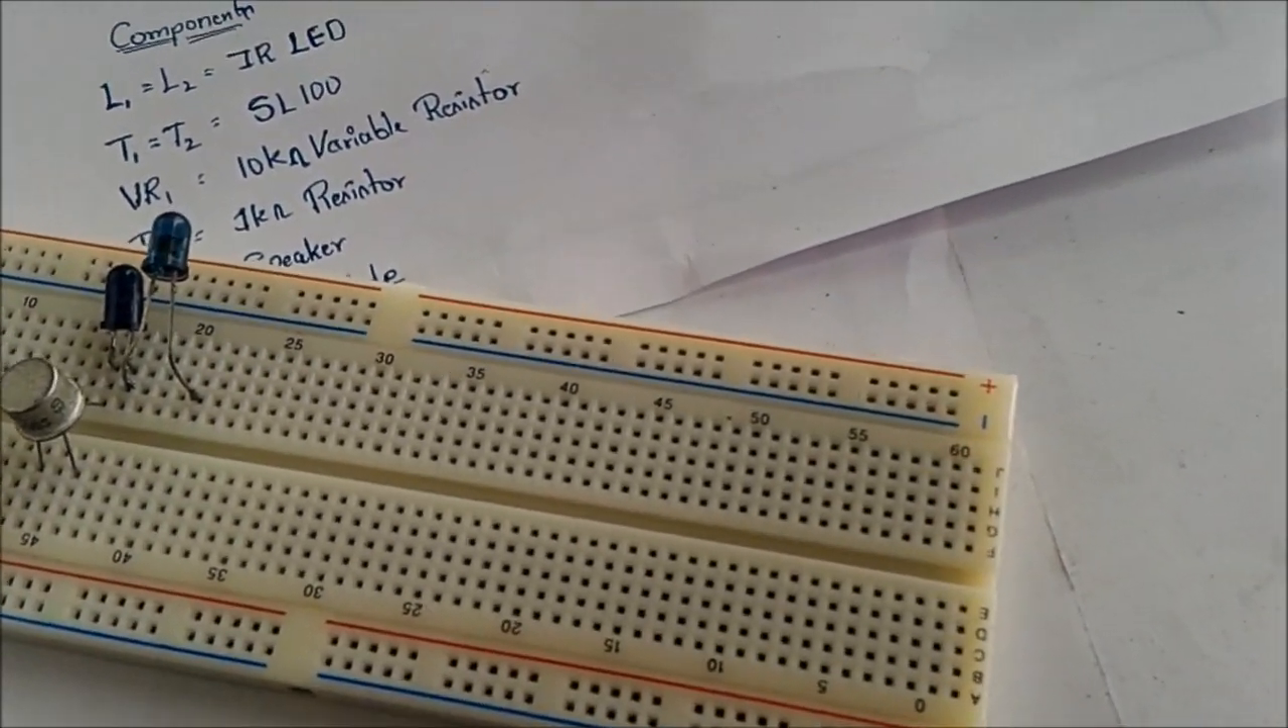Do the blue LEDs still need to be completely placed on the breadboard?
No.